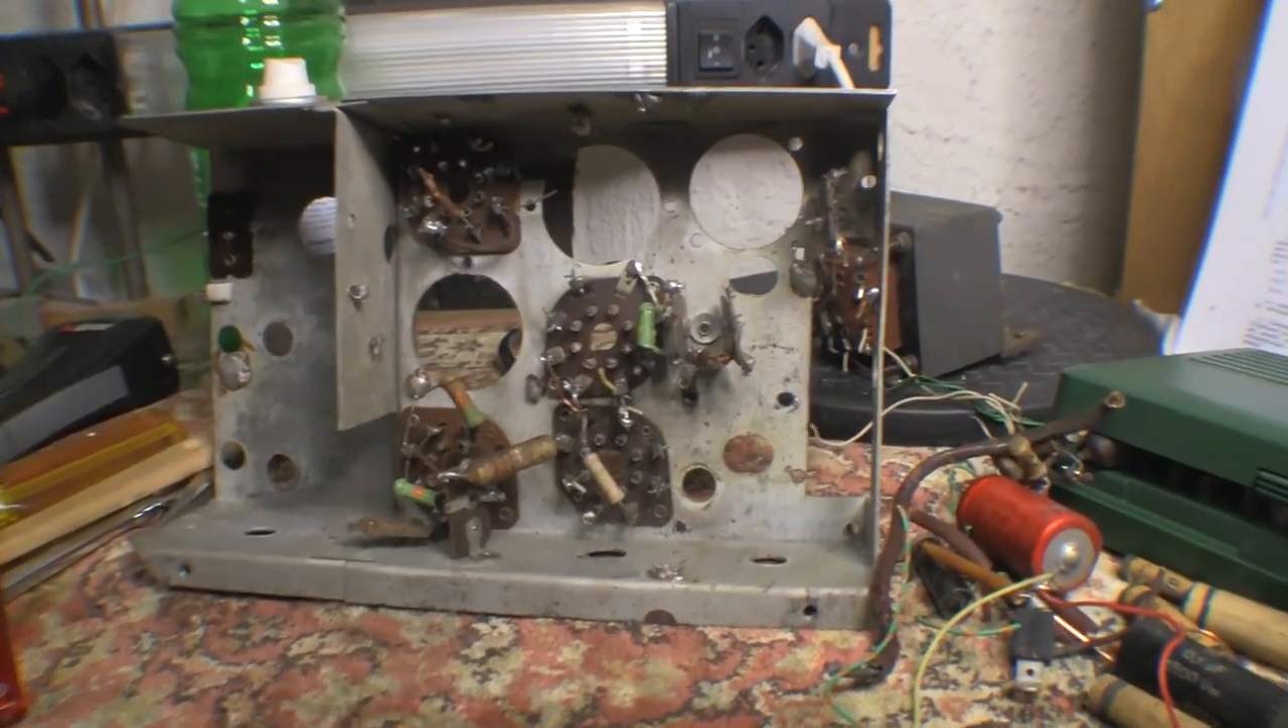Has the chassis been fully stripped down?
No.